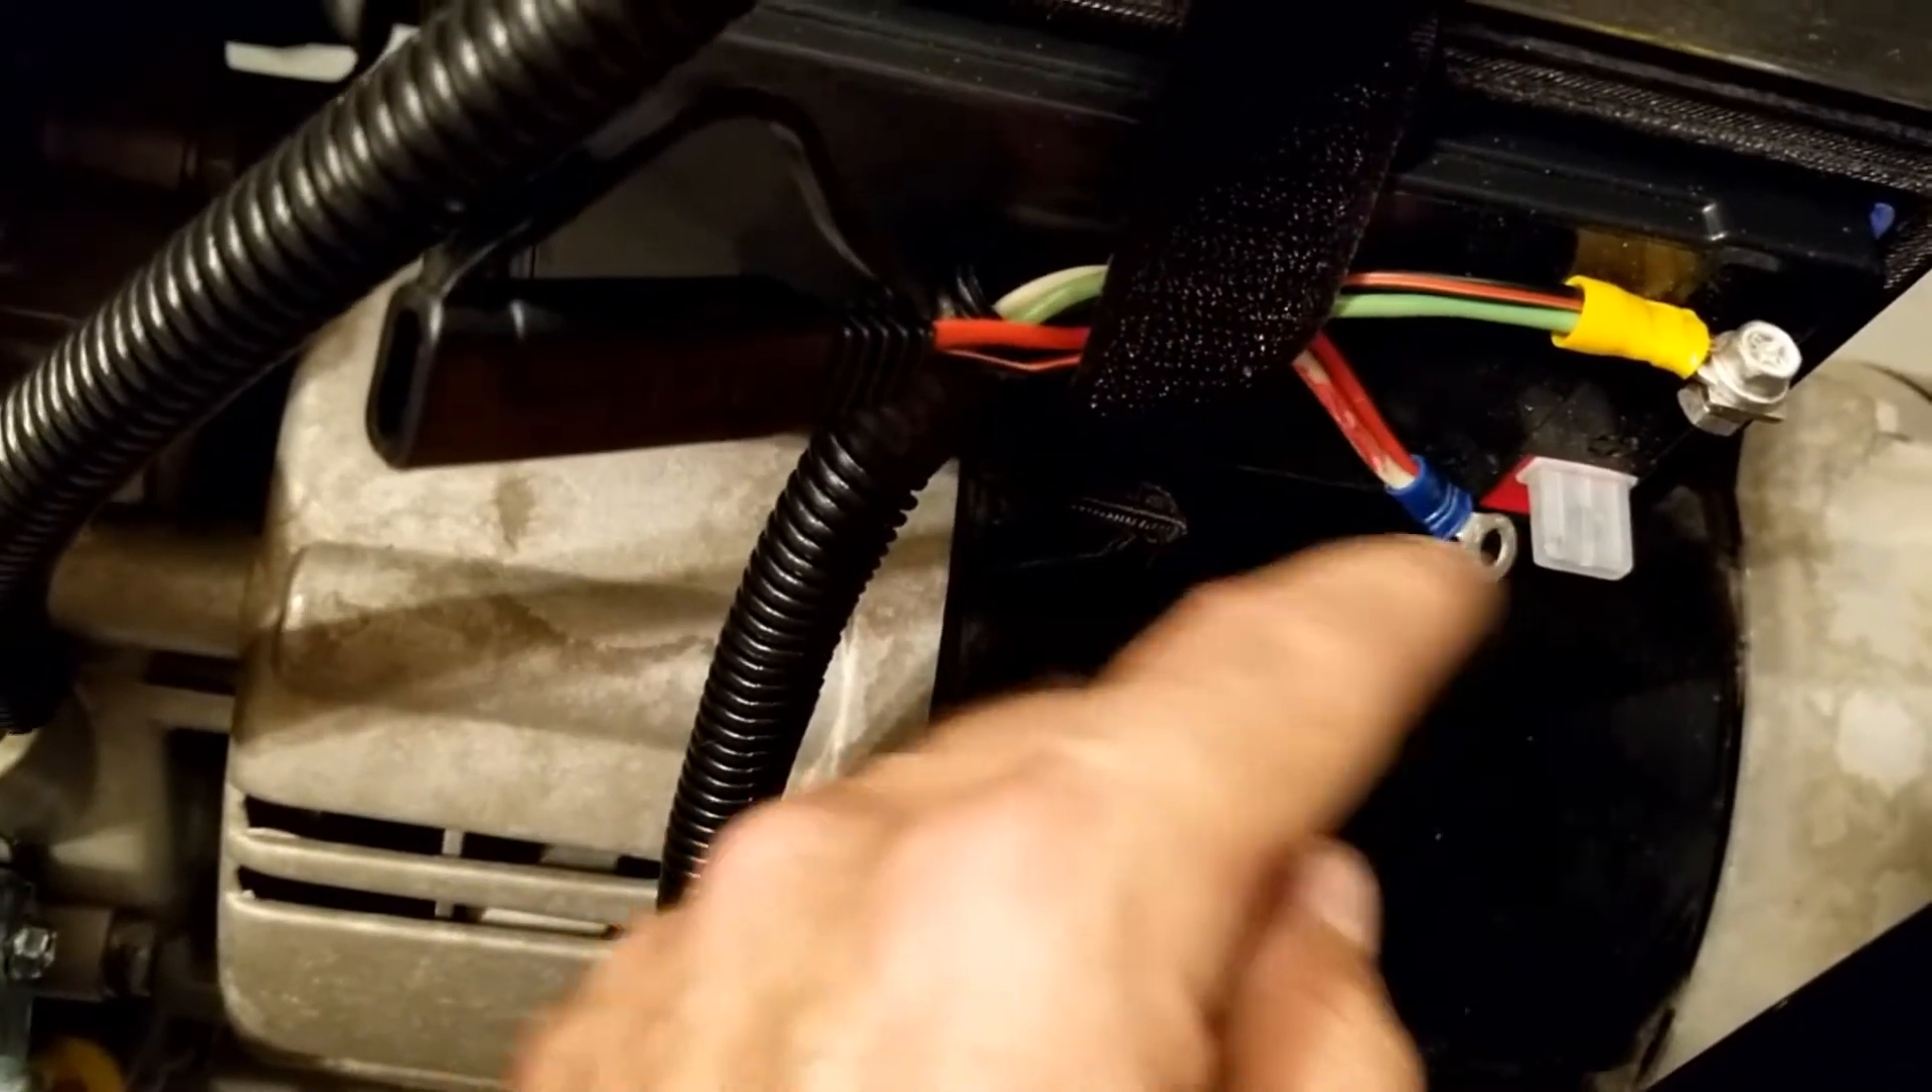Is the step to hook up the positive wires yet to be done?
Yes.